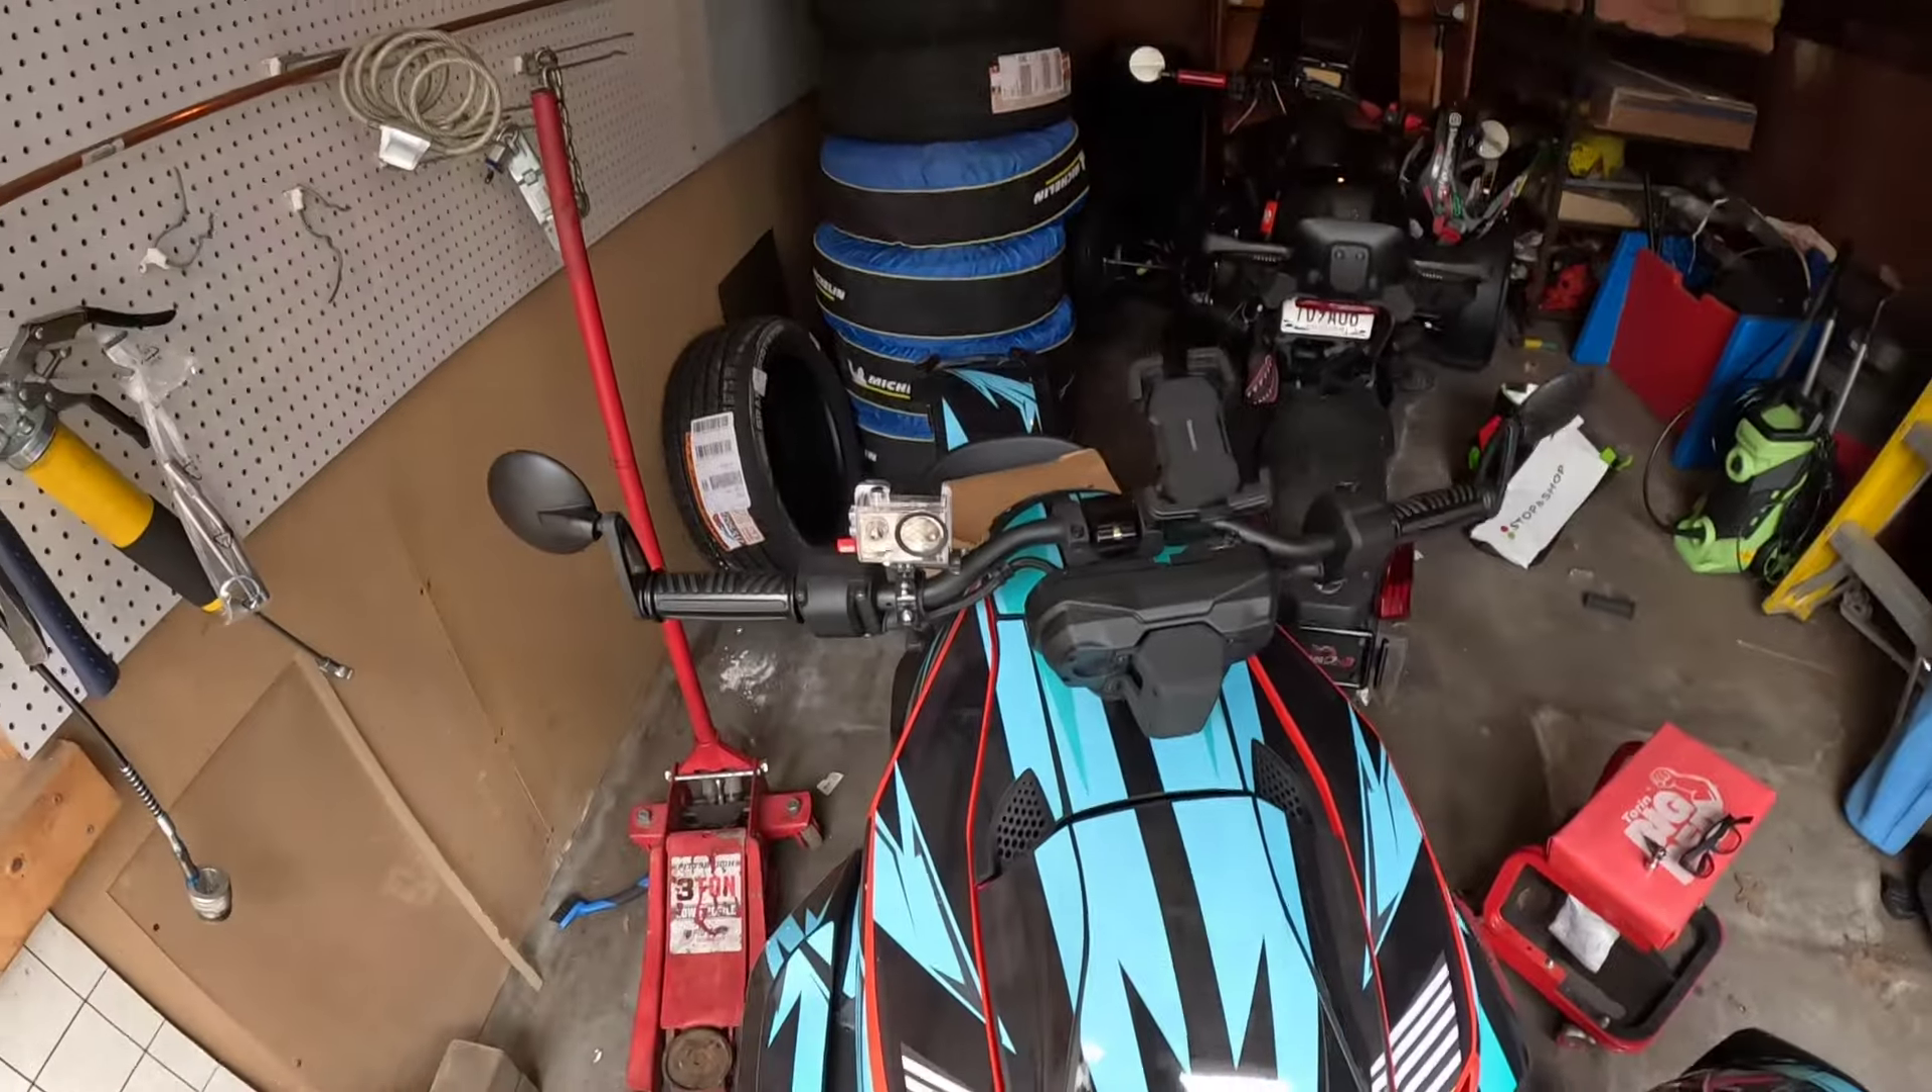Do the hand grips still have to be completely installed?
No.